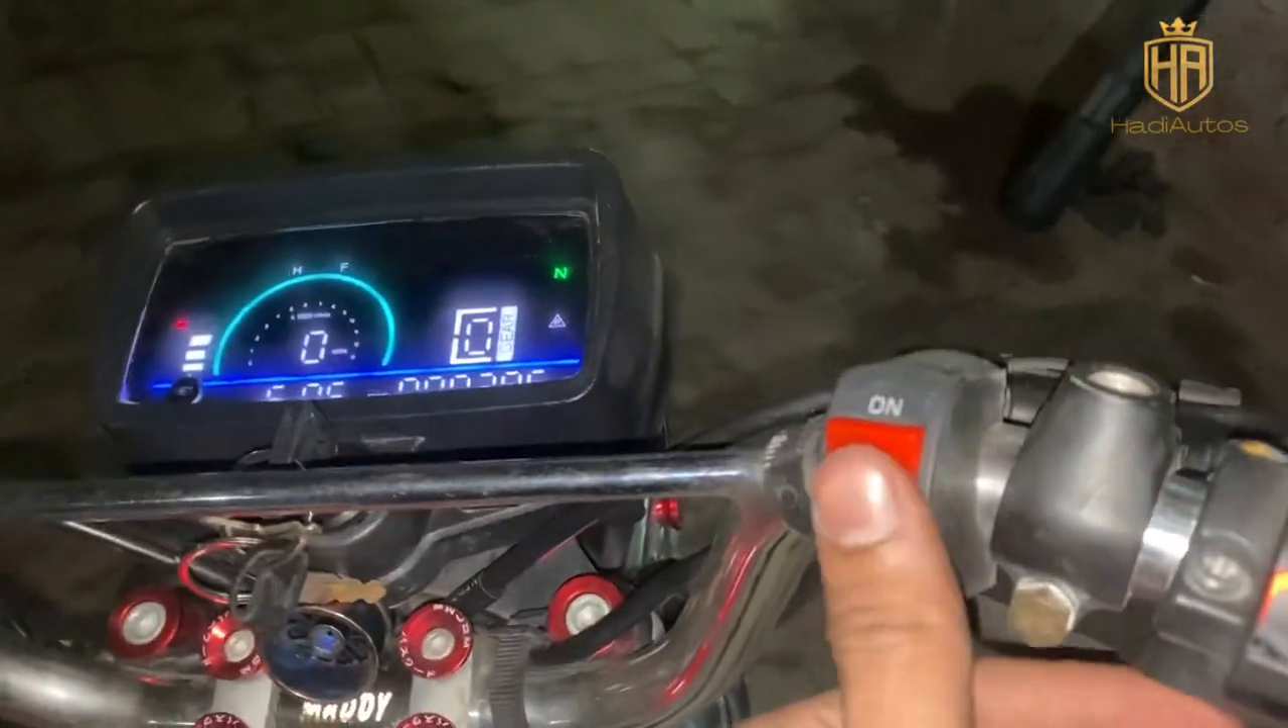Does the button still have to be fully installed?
No.